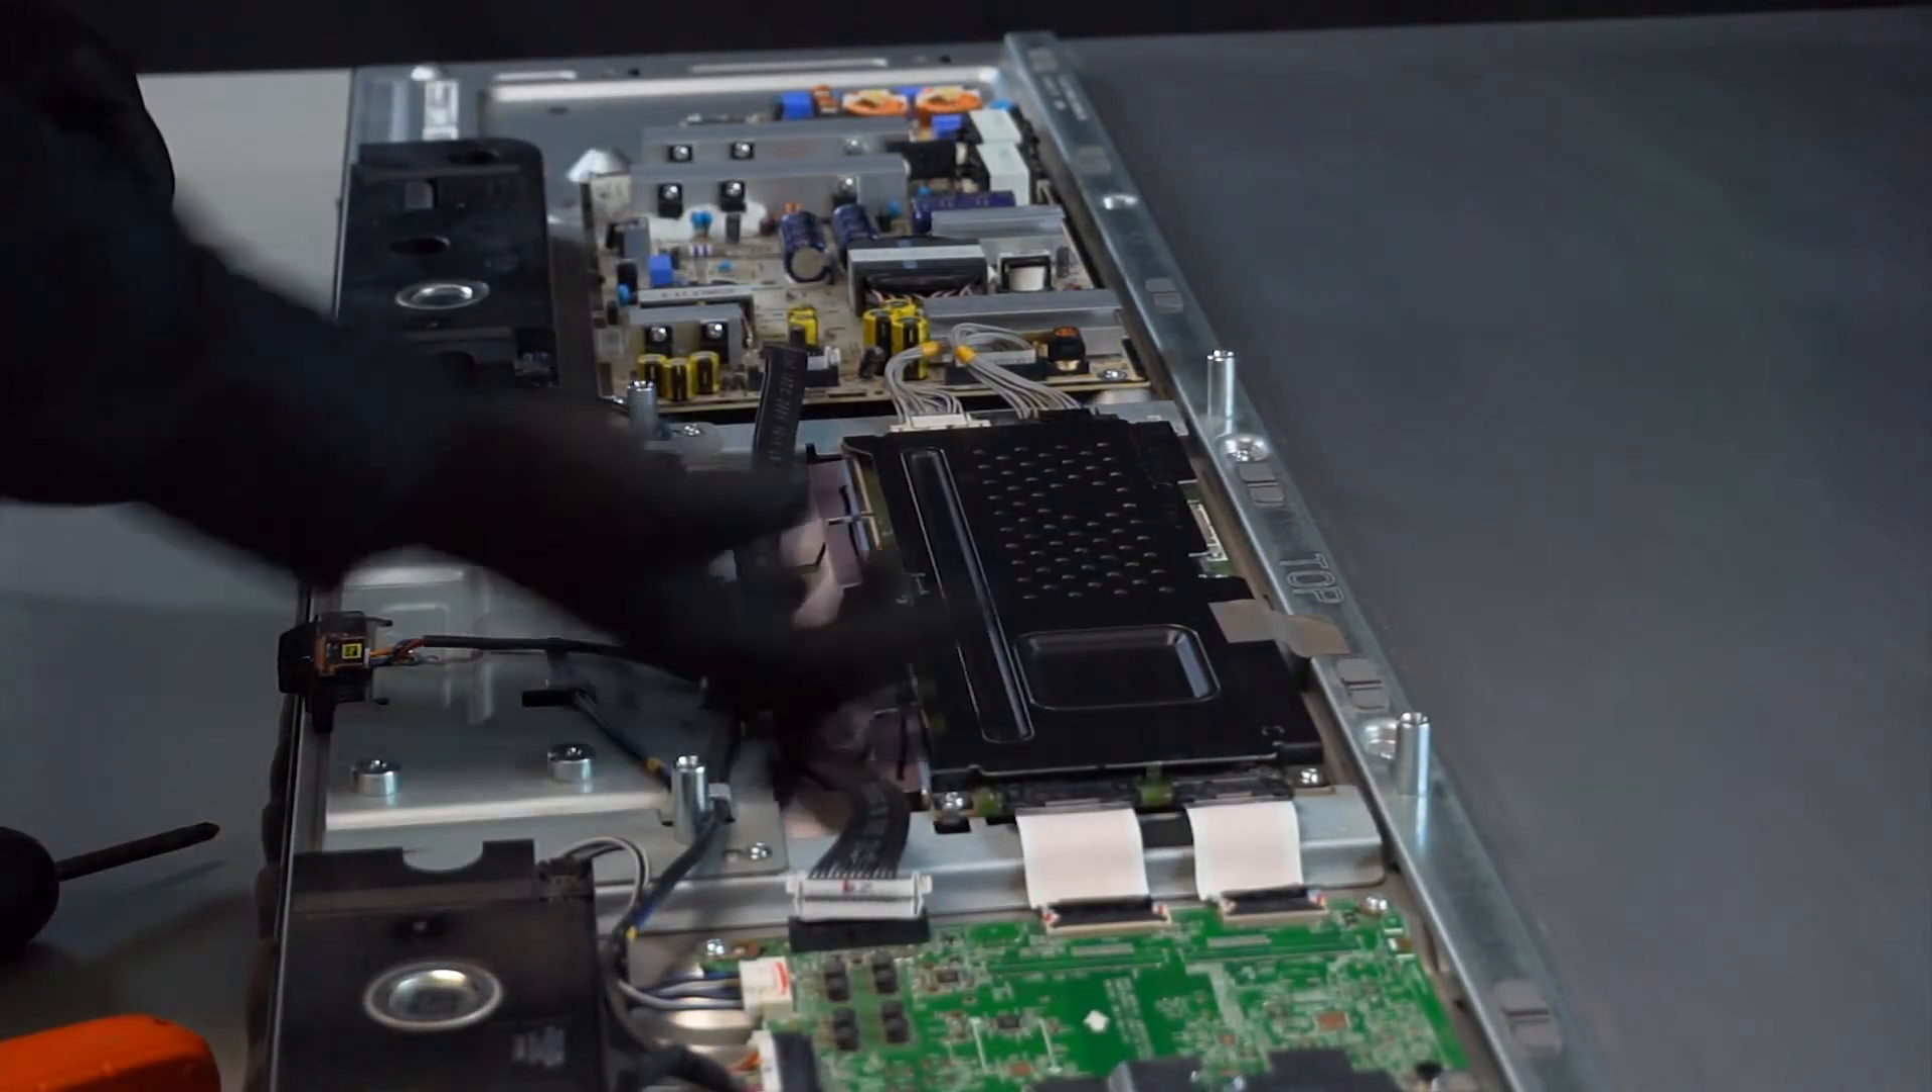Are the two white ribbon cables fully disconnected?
No.